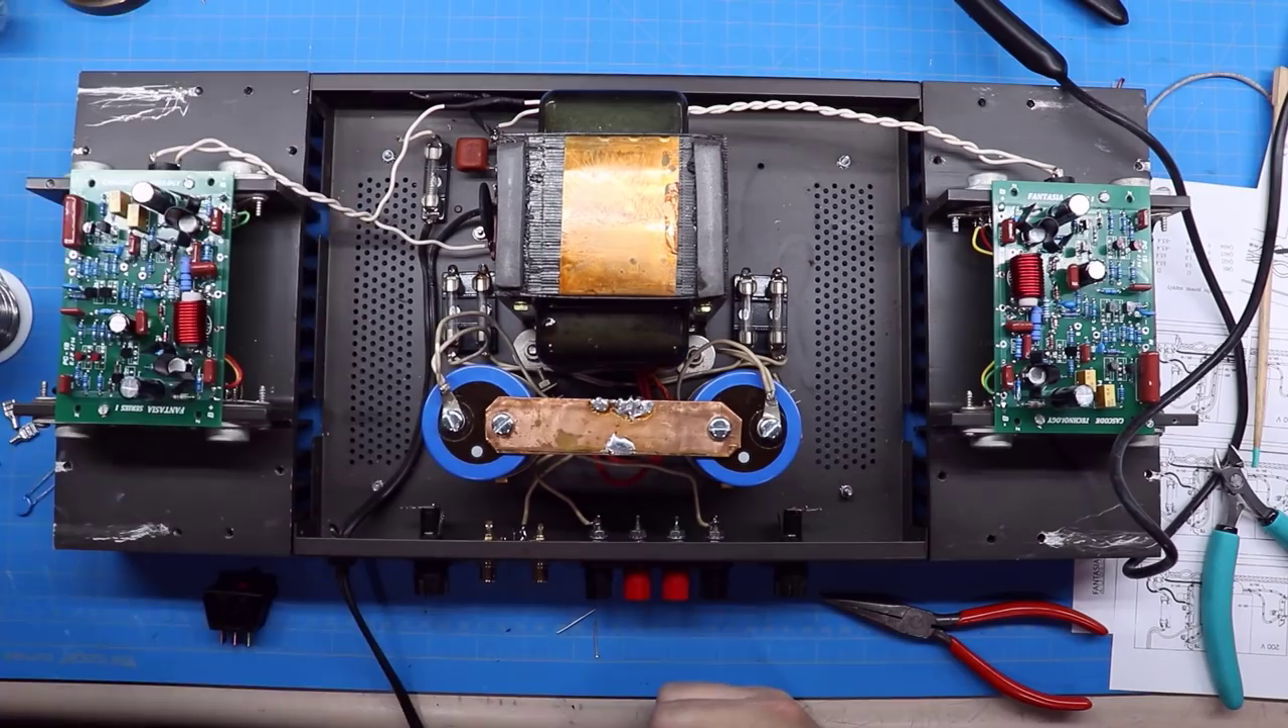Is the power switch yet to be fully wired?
Yes.